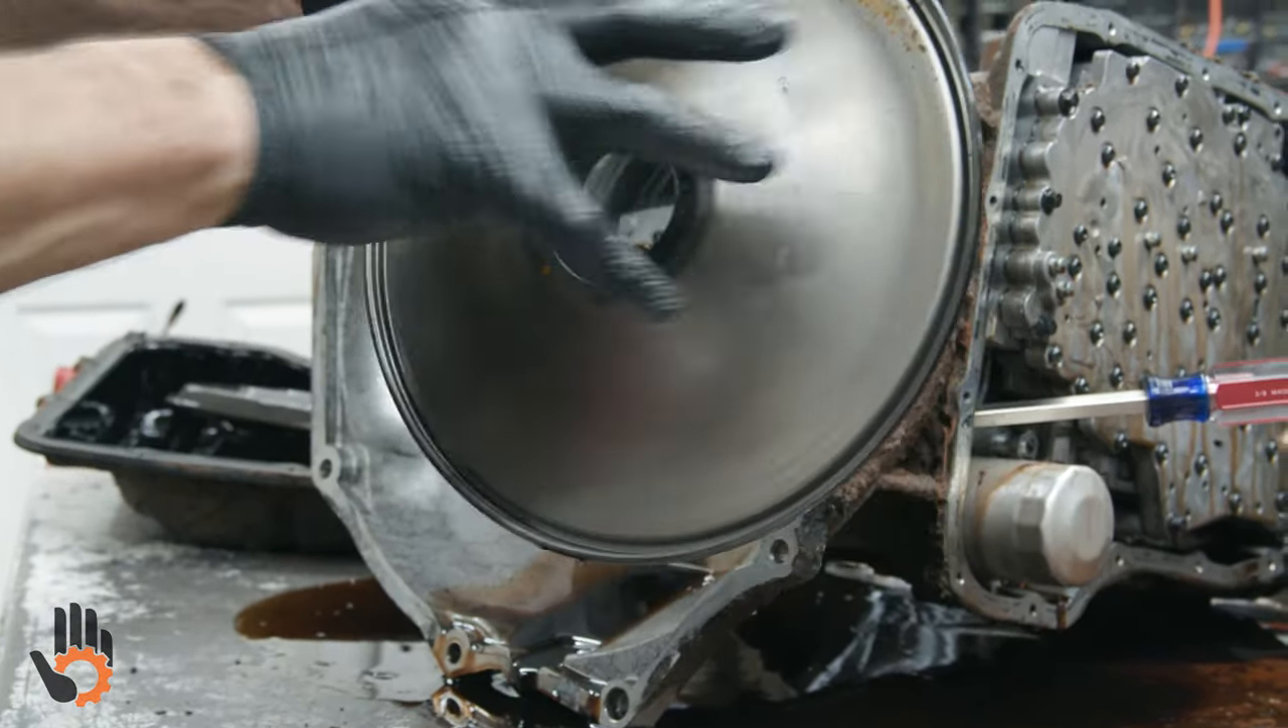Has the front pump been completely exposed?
No.